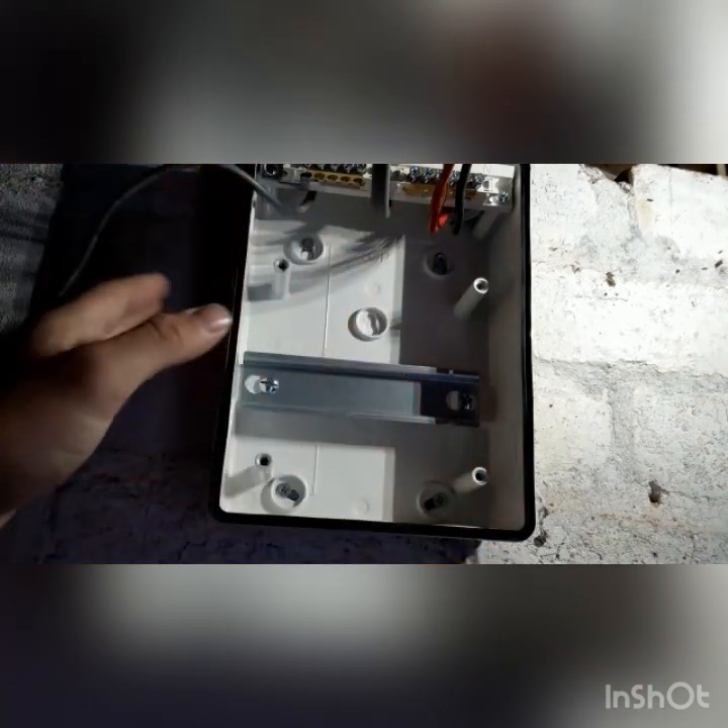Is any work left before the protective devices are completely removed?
No.